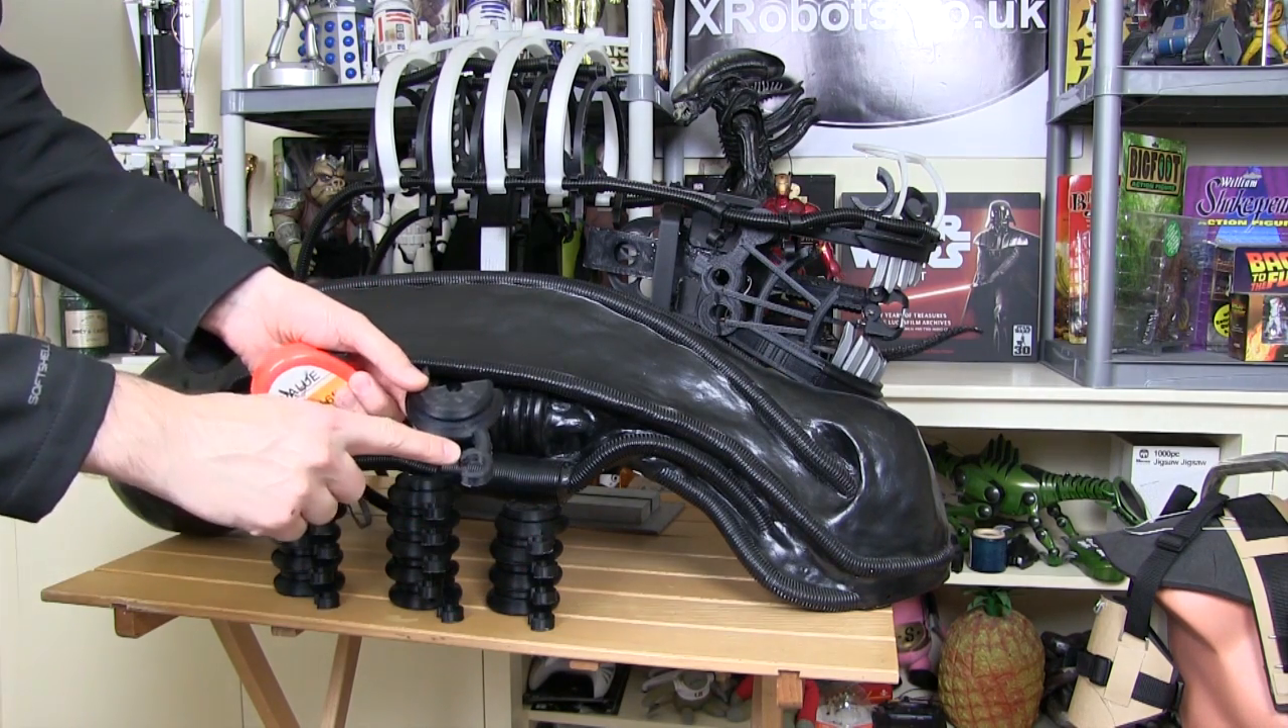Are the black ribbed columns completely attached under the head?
No.